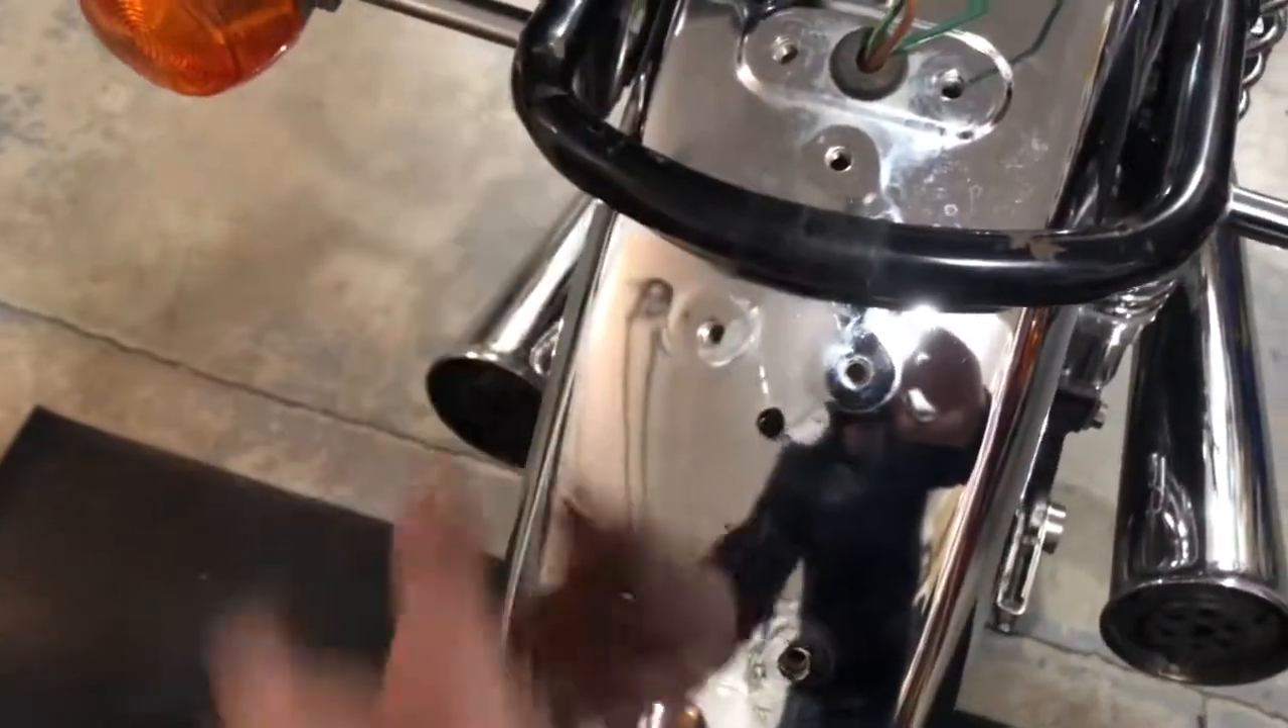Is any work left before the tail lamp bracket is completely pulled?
No.